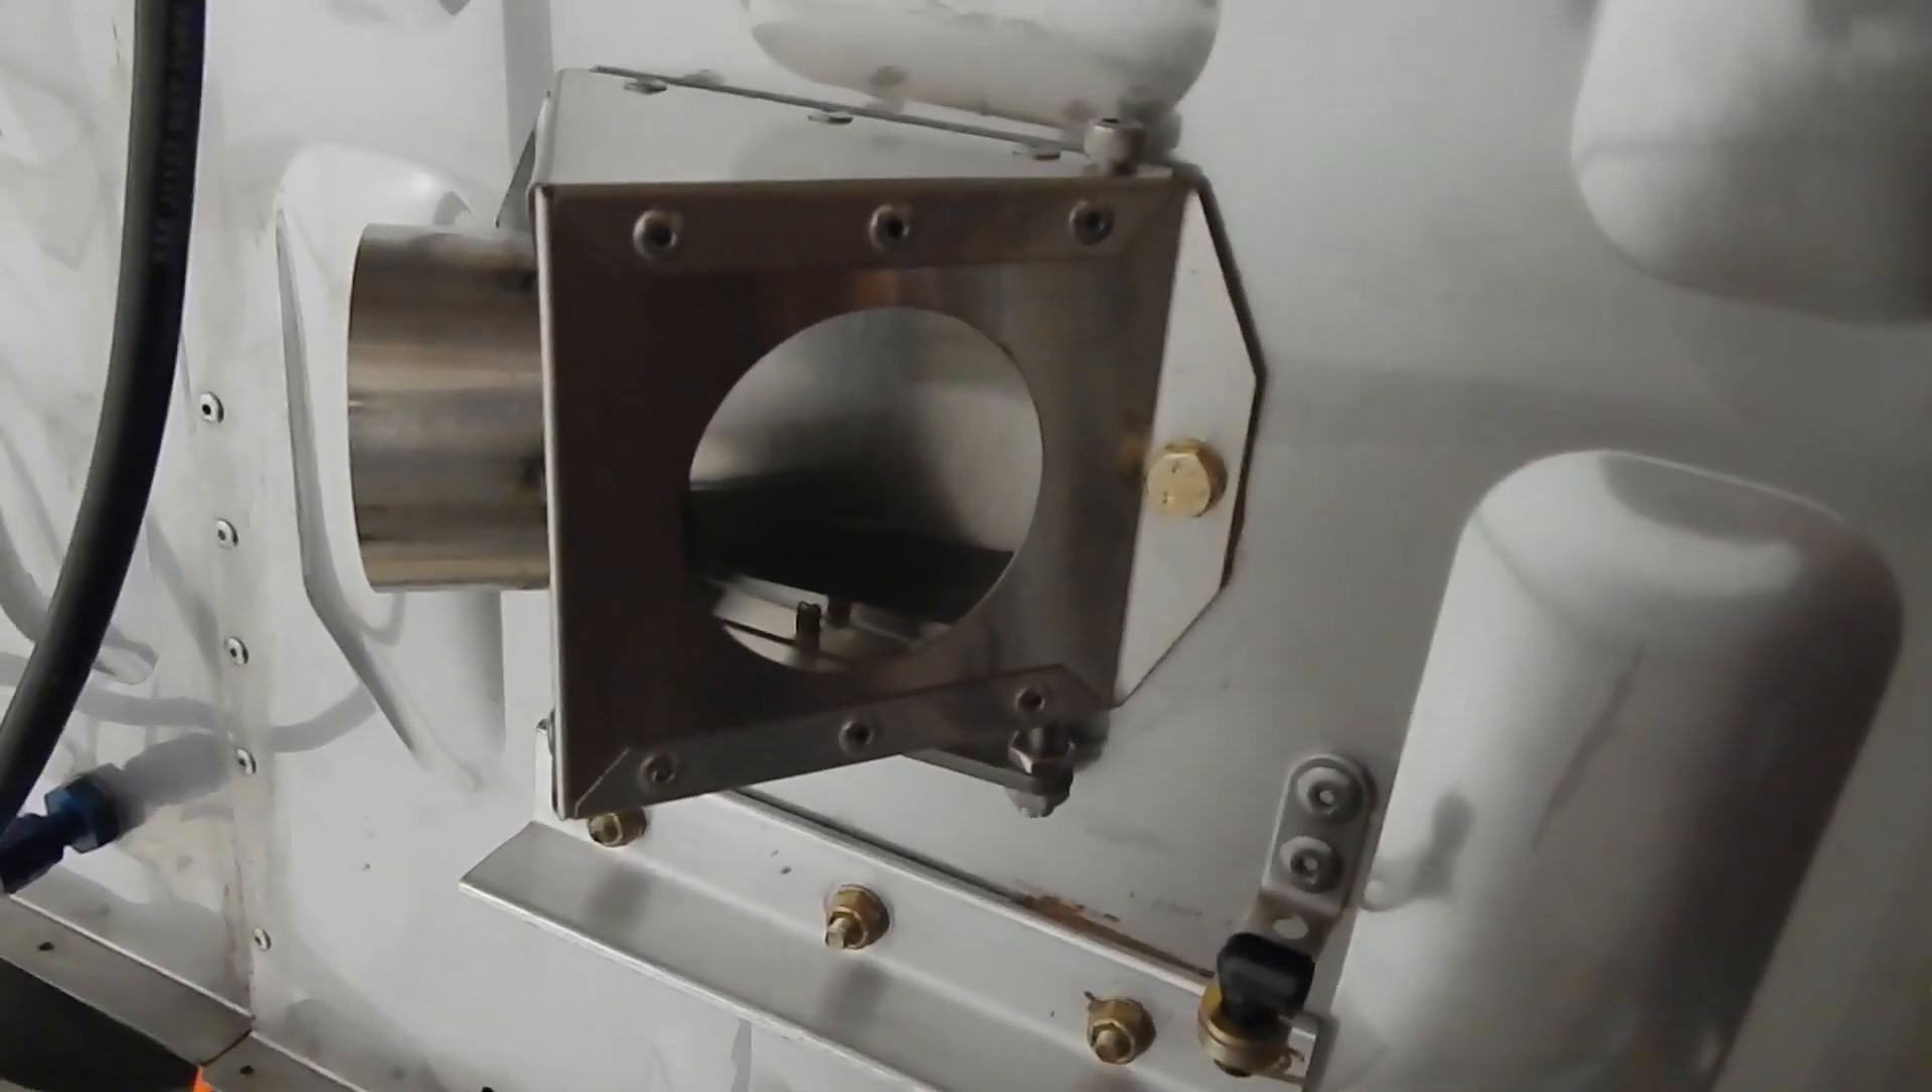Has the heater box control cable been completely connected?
No.